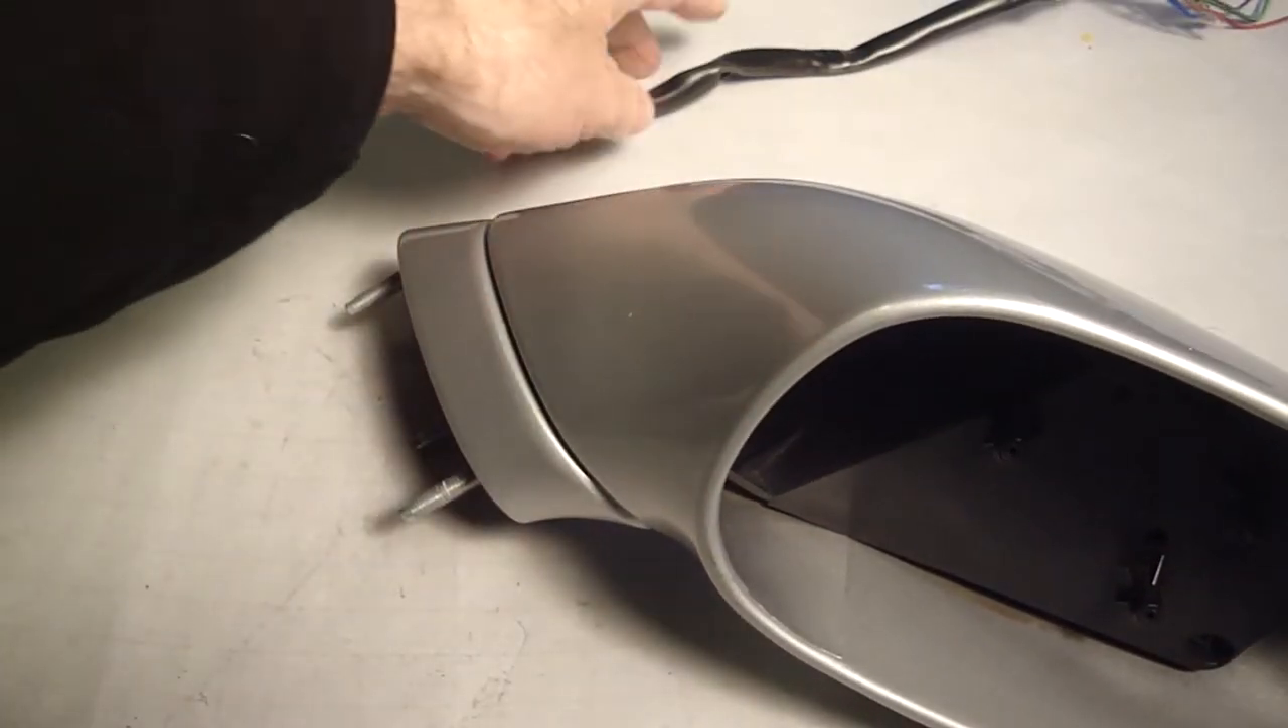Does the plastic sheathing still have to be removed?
Yes.